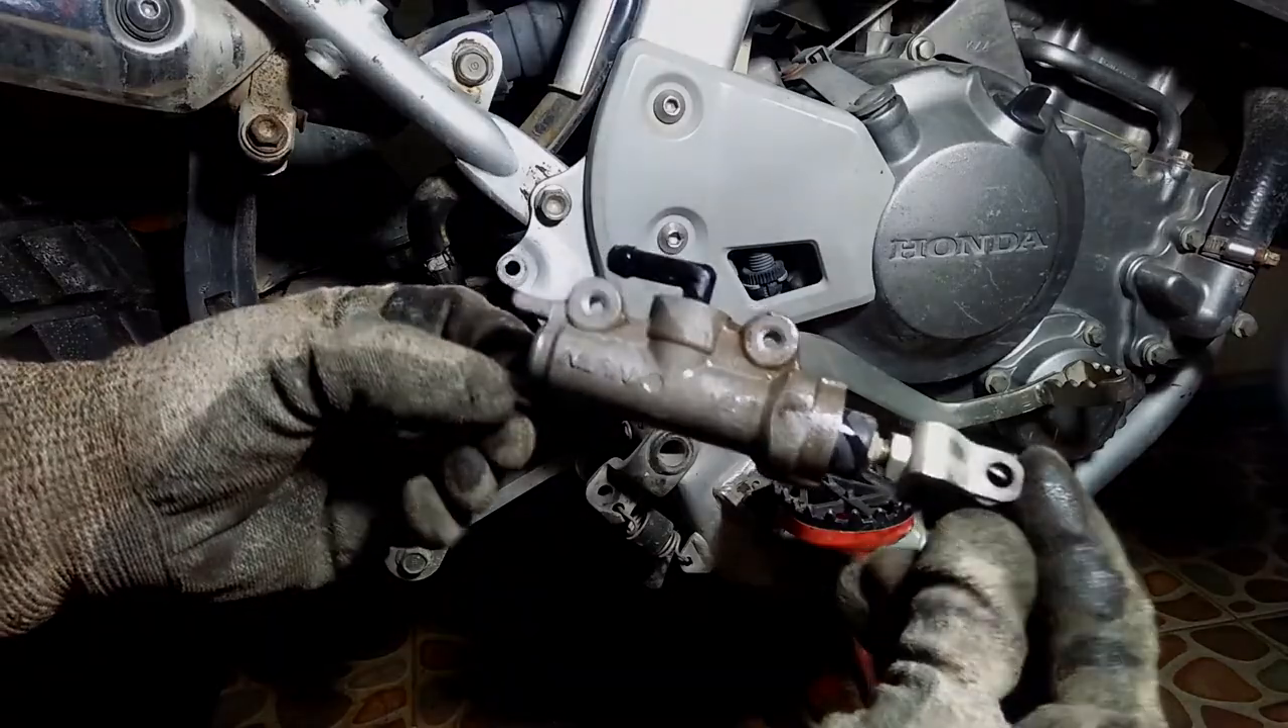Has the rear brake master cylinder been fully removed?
Yes.